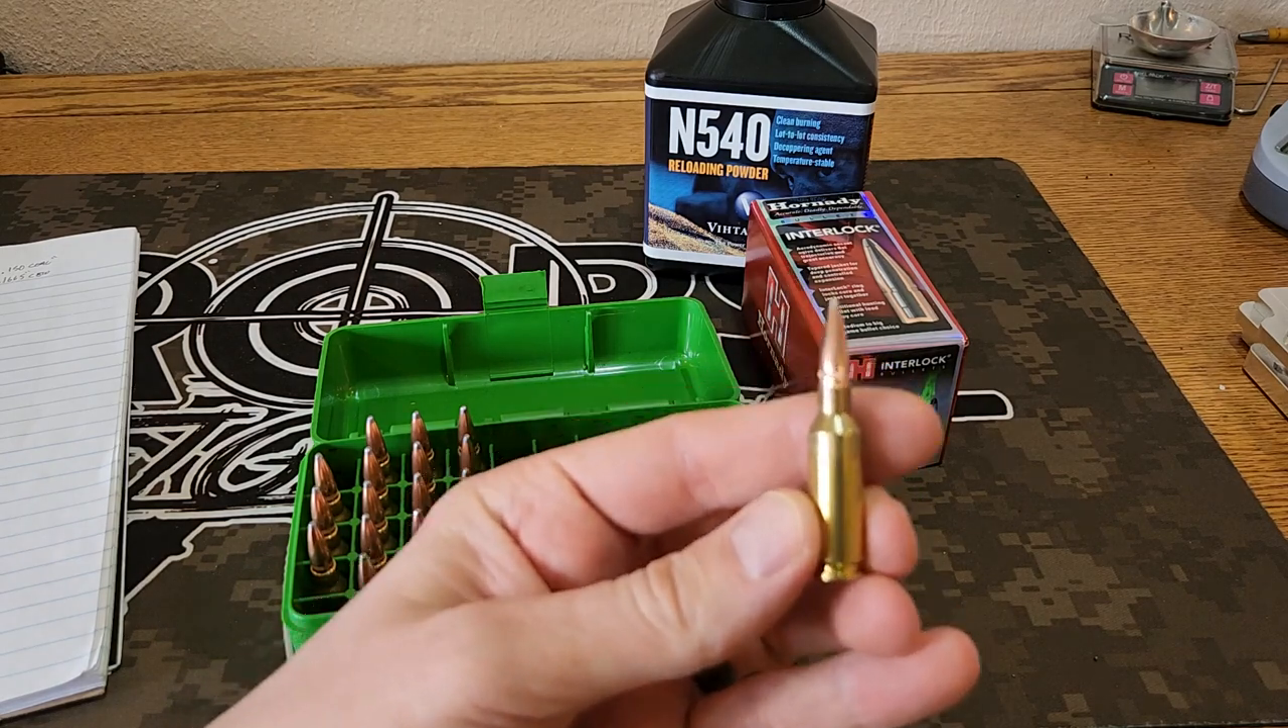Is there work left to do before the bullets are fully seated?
No.